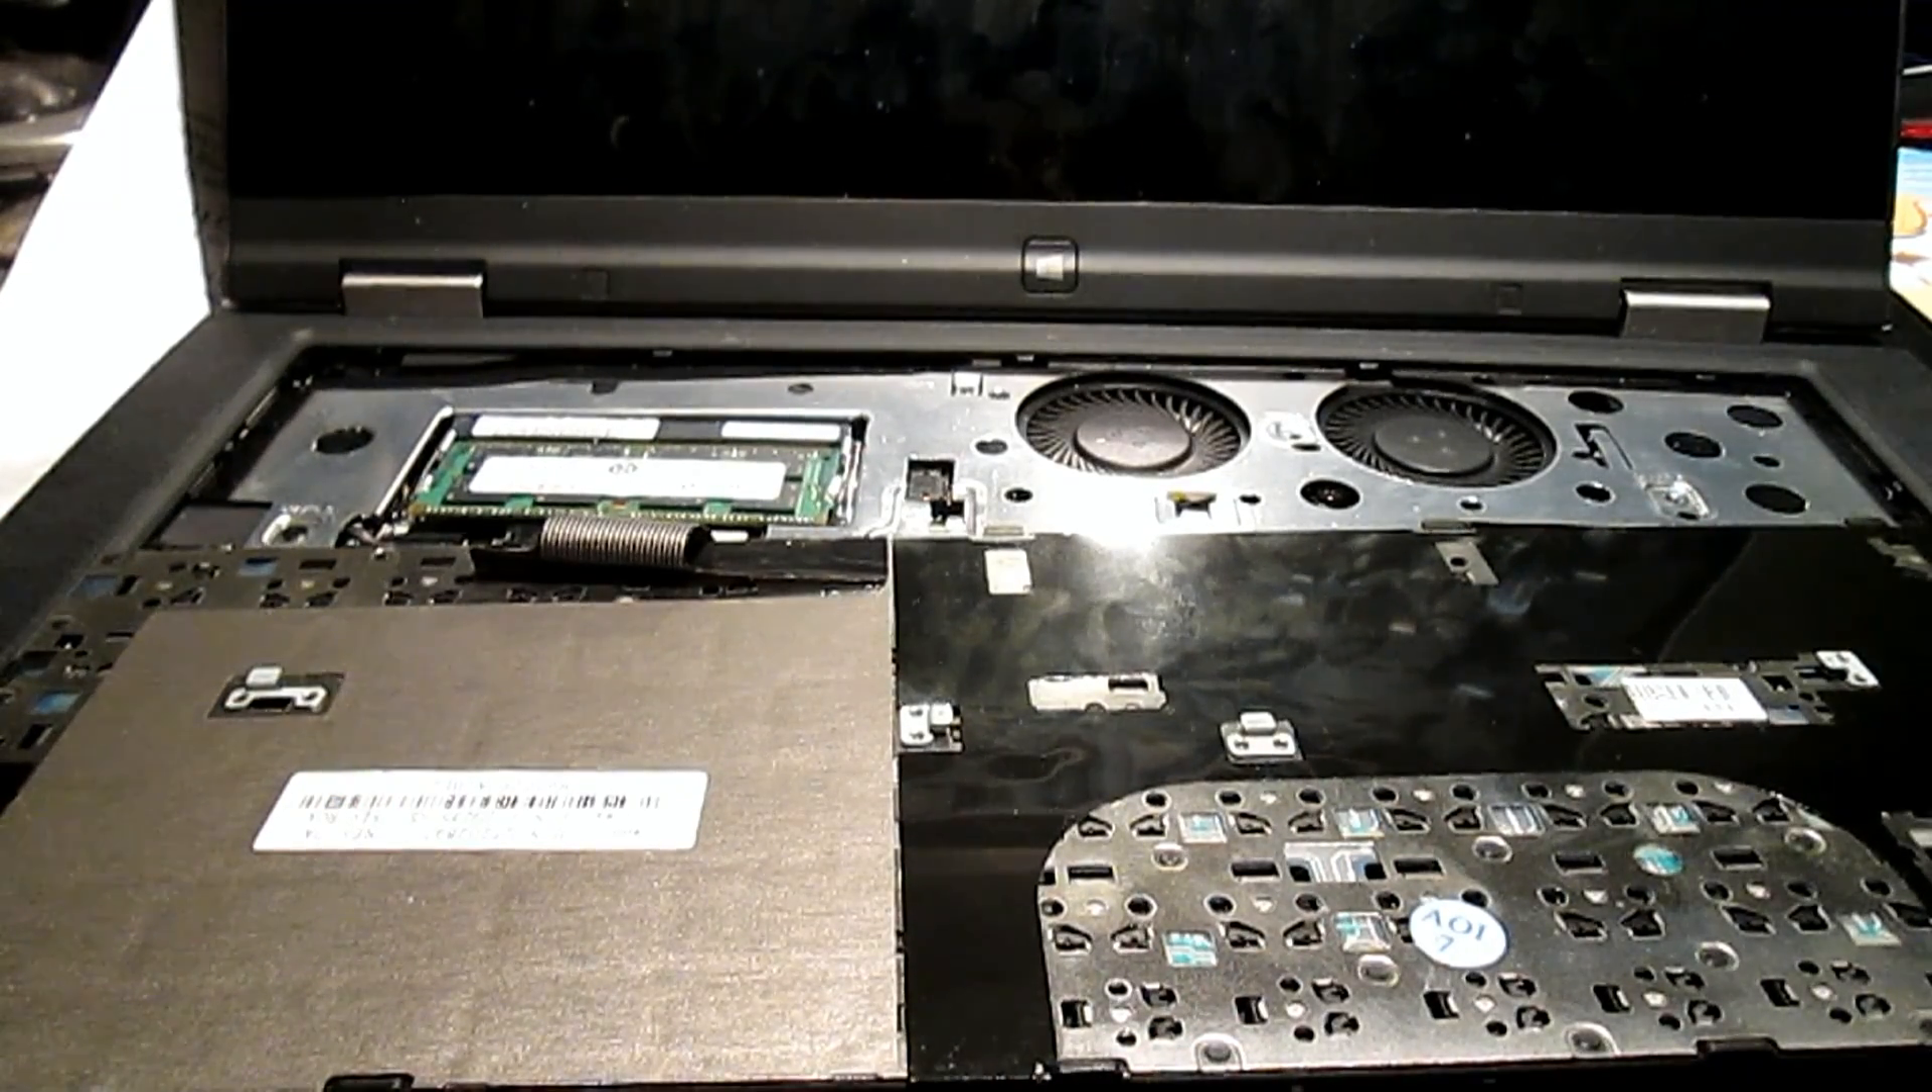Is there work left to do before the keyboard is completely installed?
Yes.